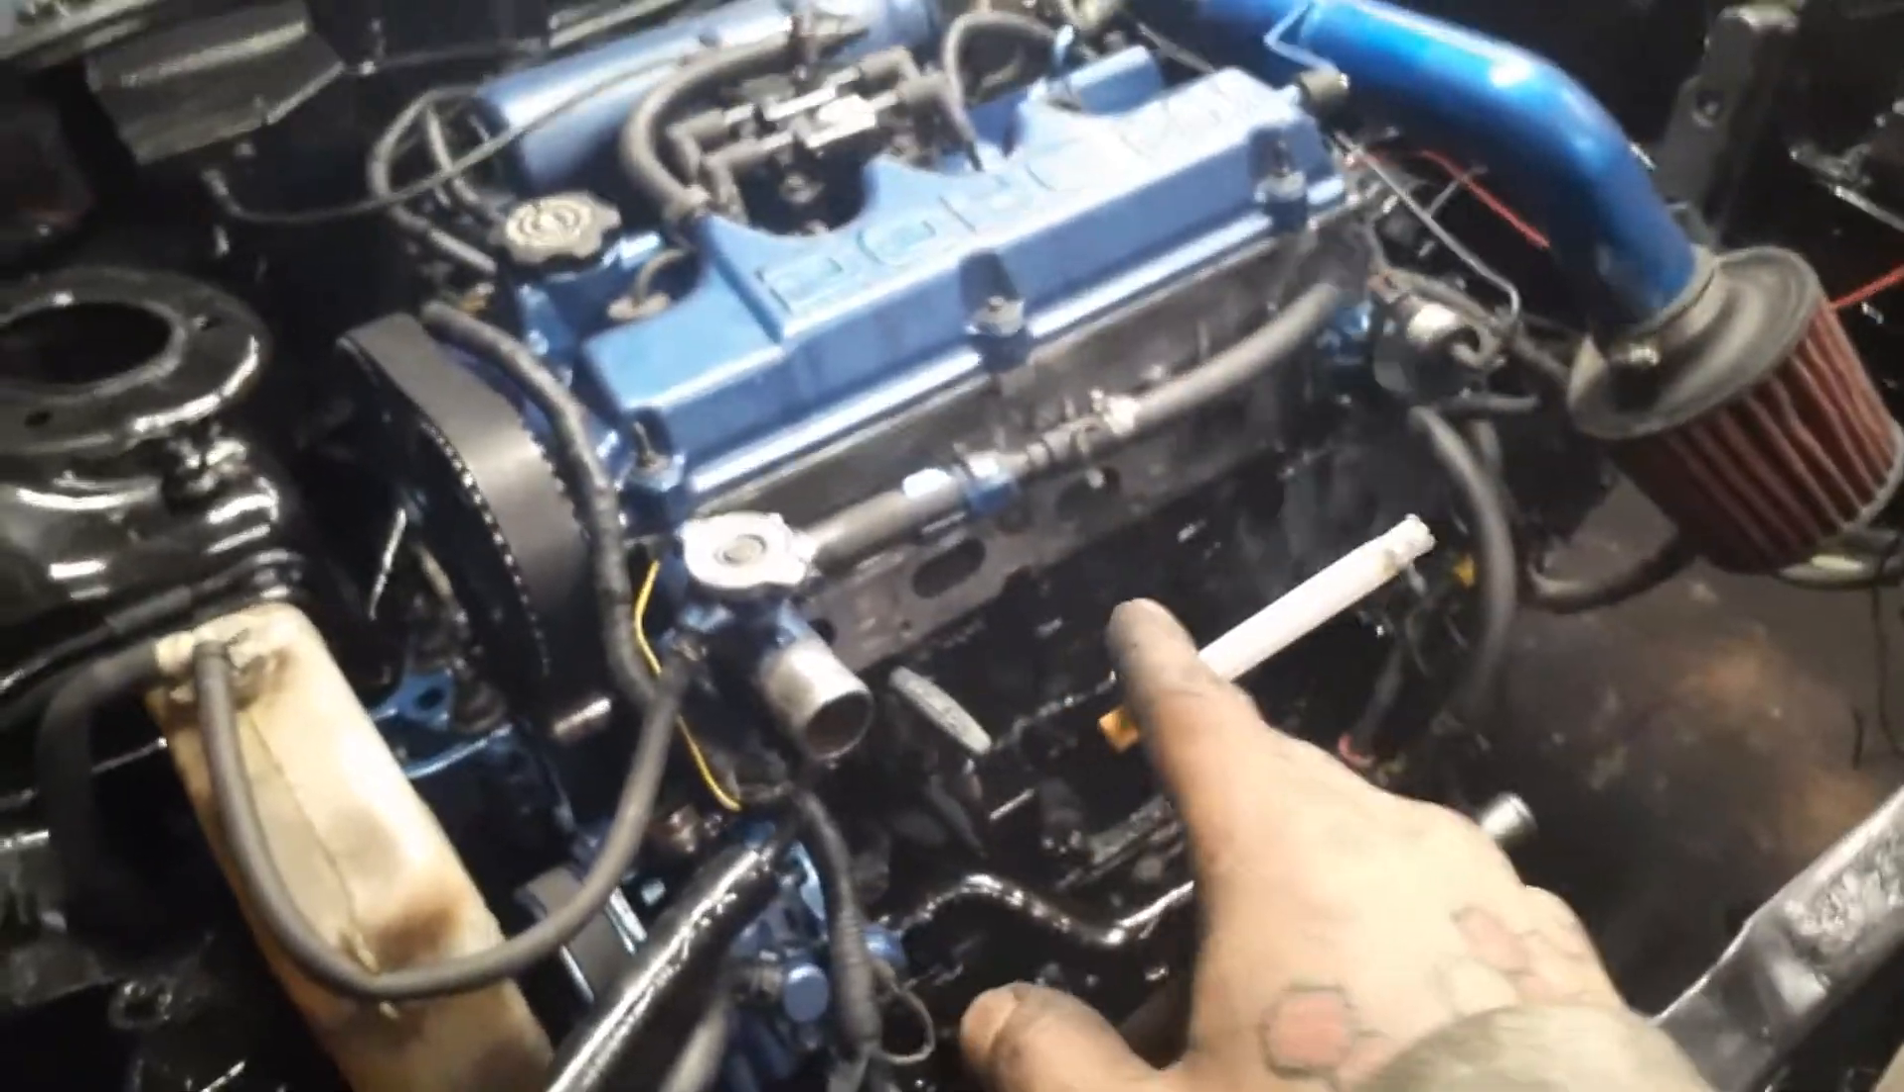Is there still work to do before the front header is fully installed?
Yes.